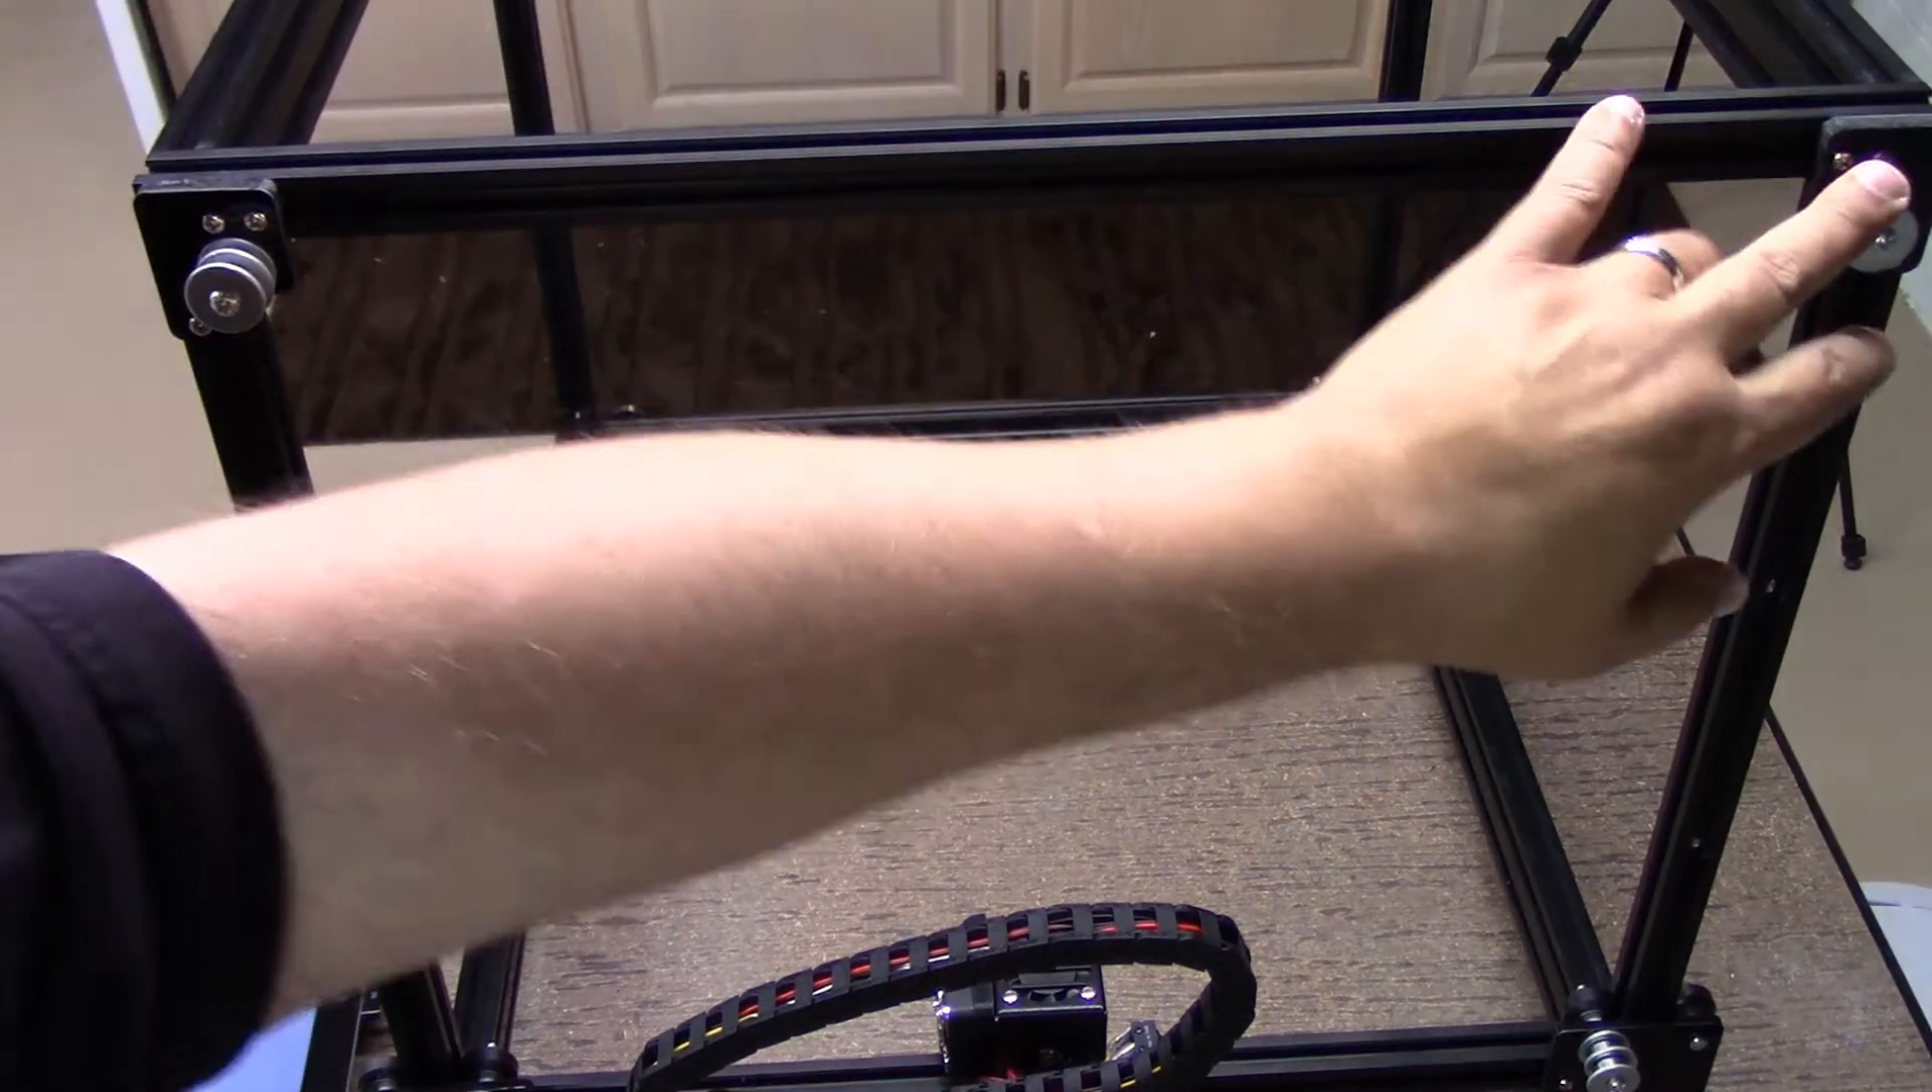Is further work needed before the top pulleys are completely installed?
No.